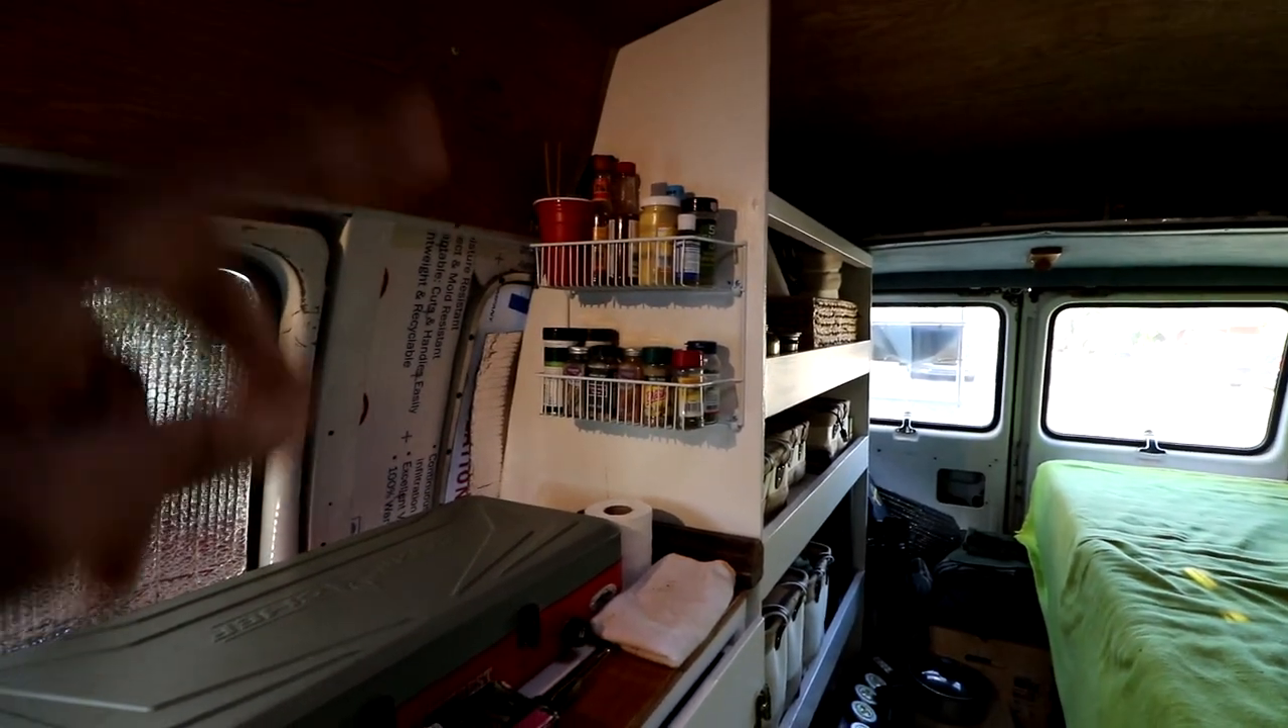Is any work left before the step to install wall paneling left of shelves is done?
Yes.